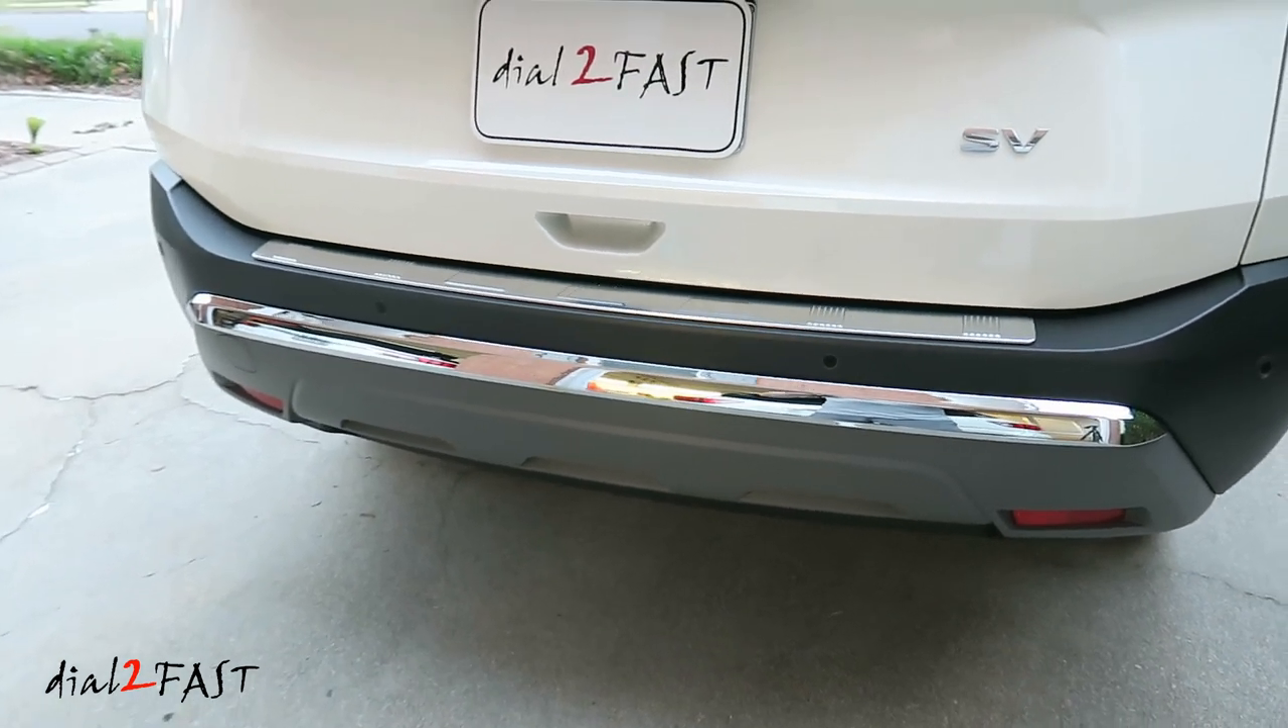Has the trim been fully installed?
Yes.